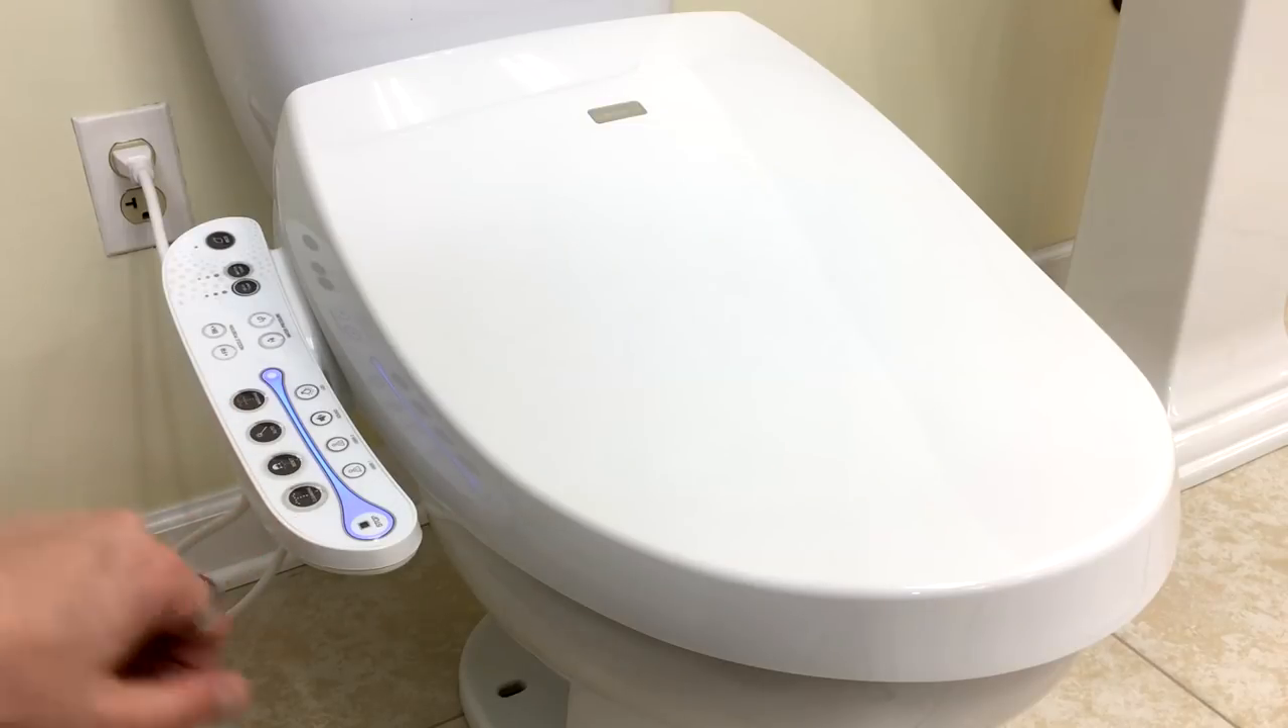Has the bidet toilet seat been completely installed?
Yes.